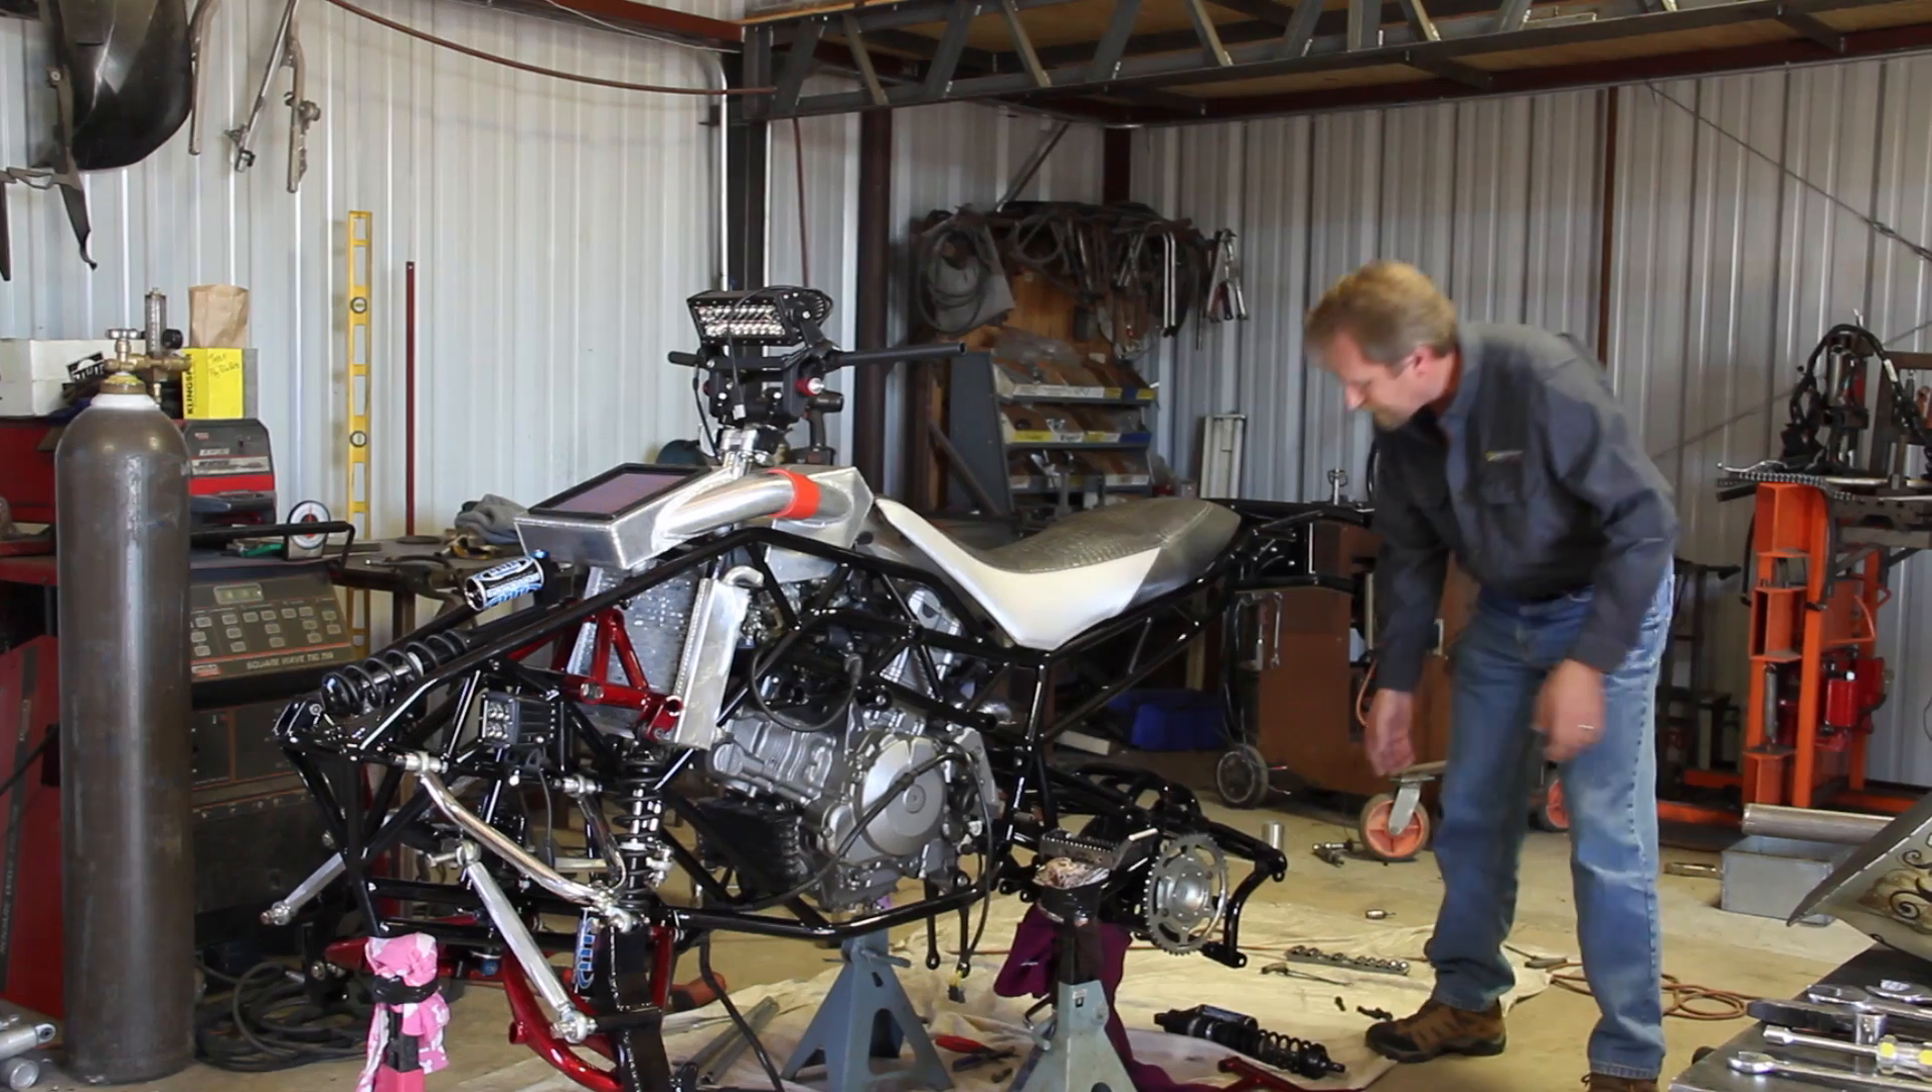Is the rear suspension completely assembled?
No.